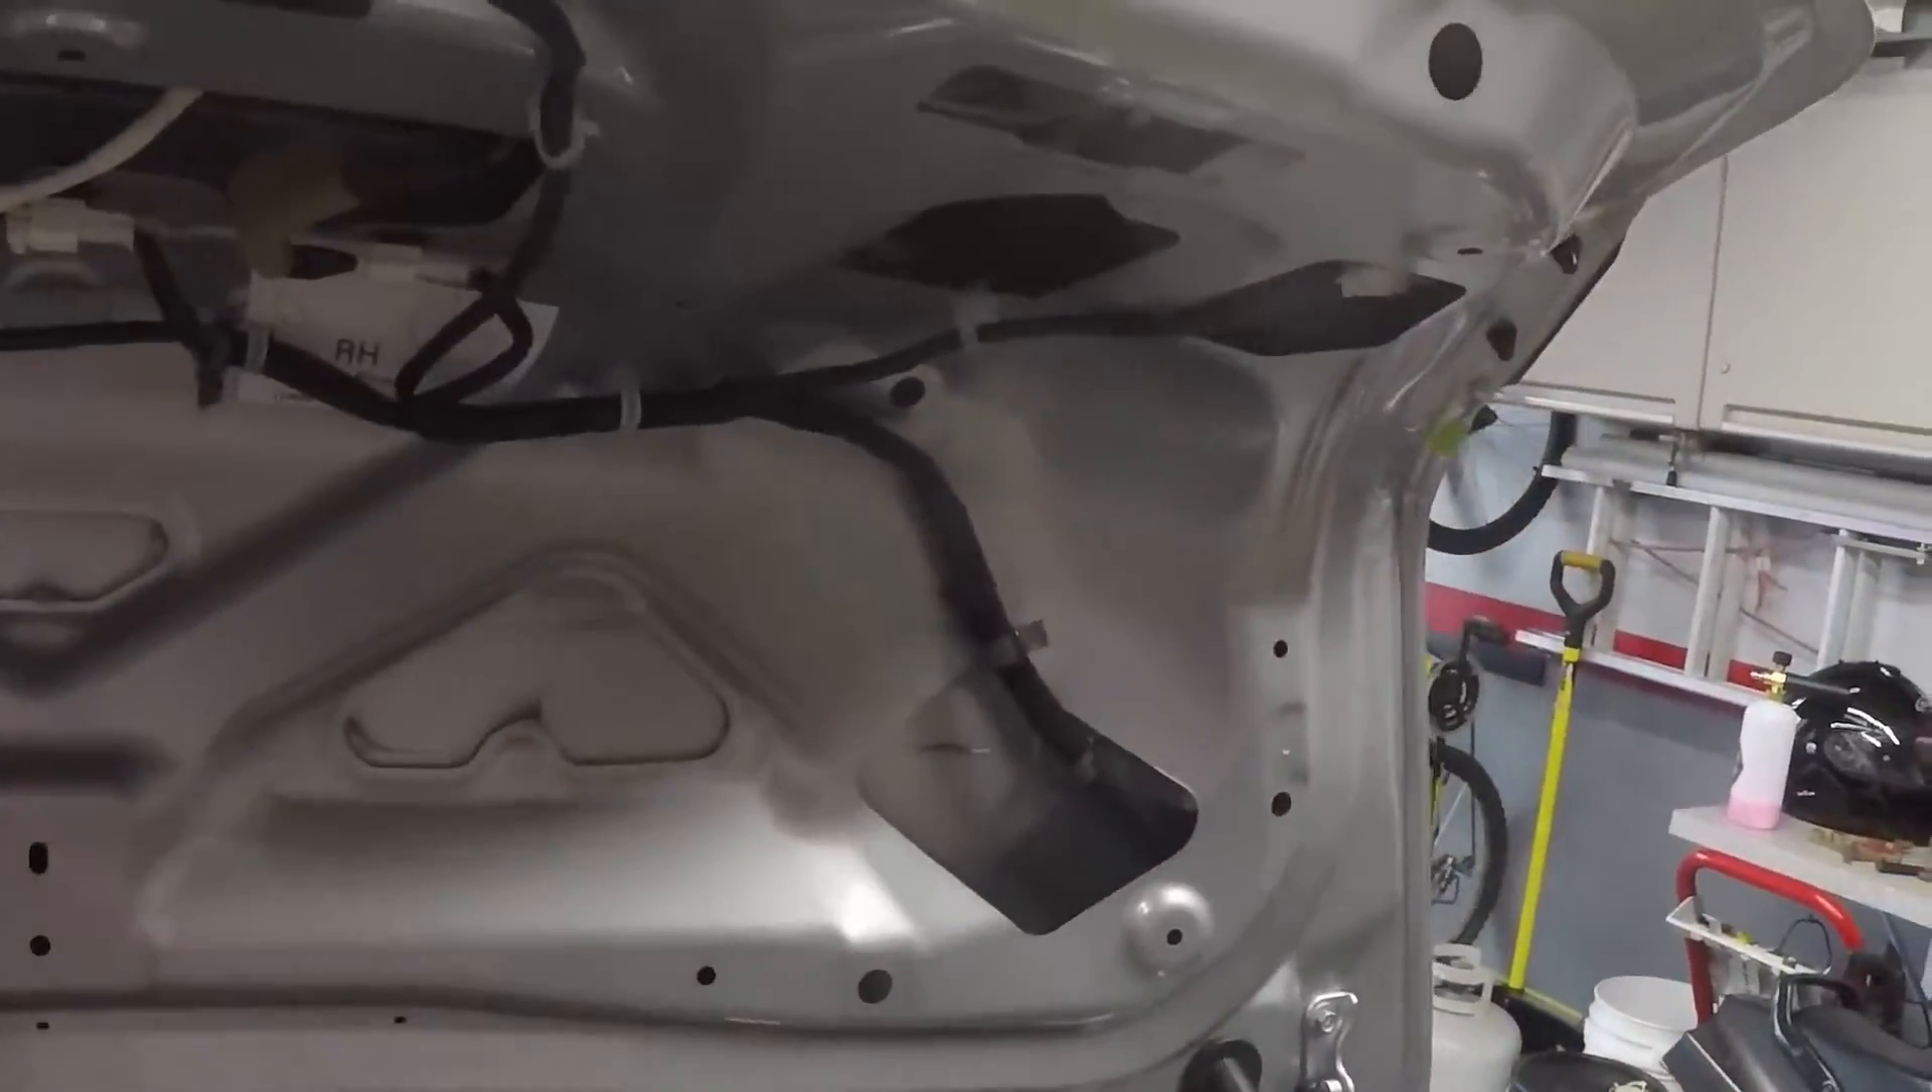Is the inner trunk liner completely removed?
Yes.